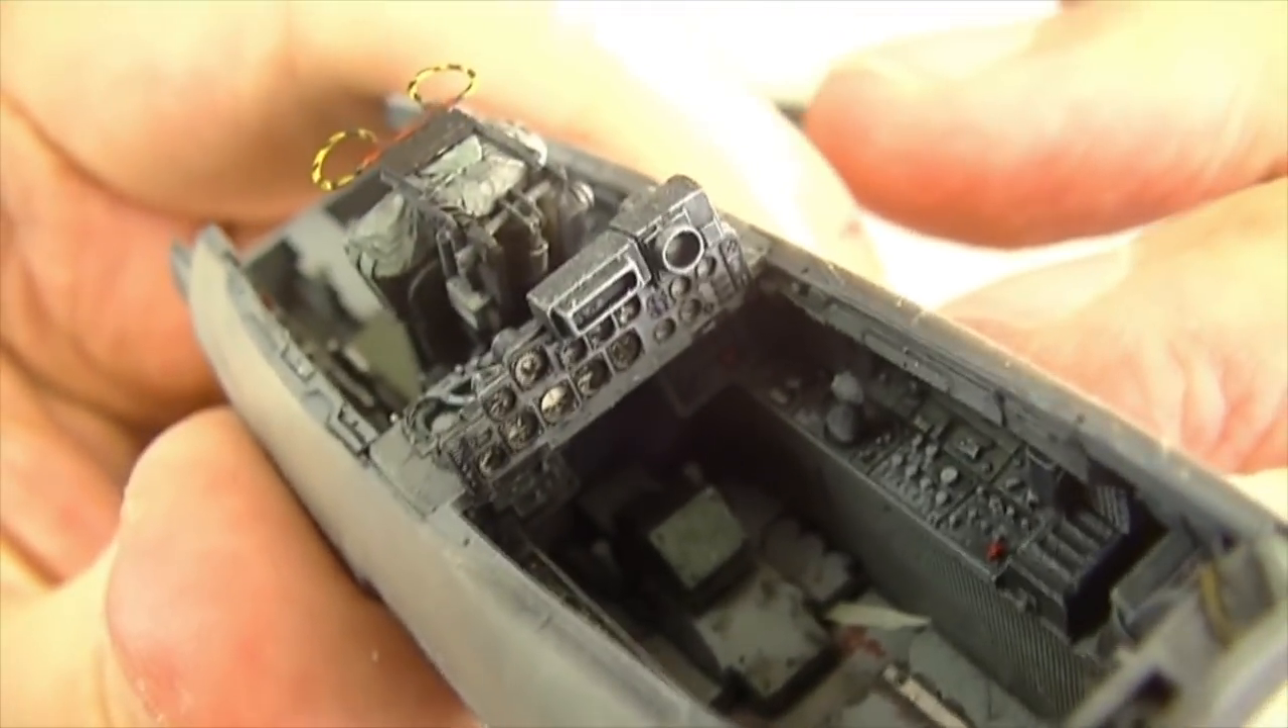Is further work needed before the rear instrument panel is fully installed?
No.